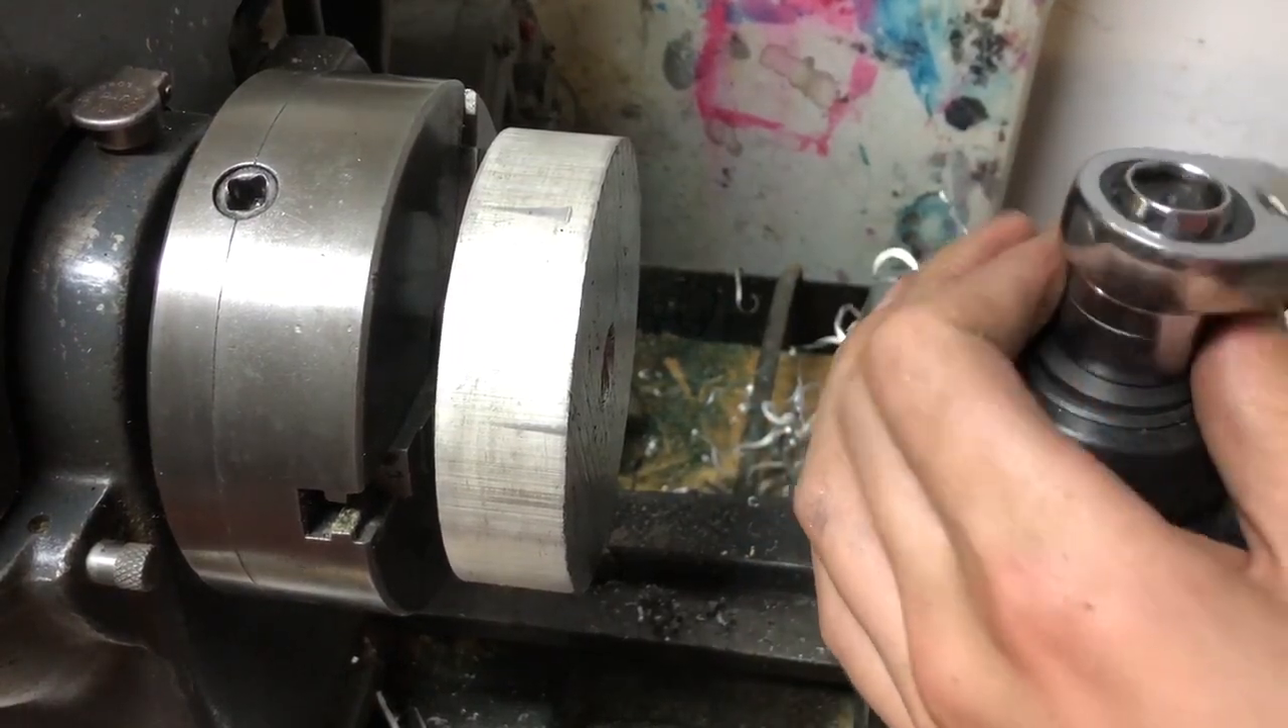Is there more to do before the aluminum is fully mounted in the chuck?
No.